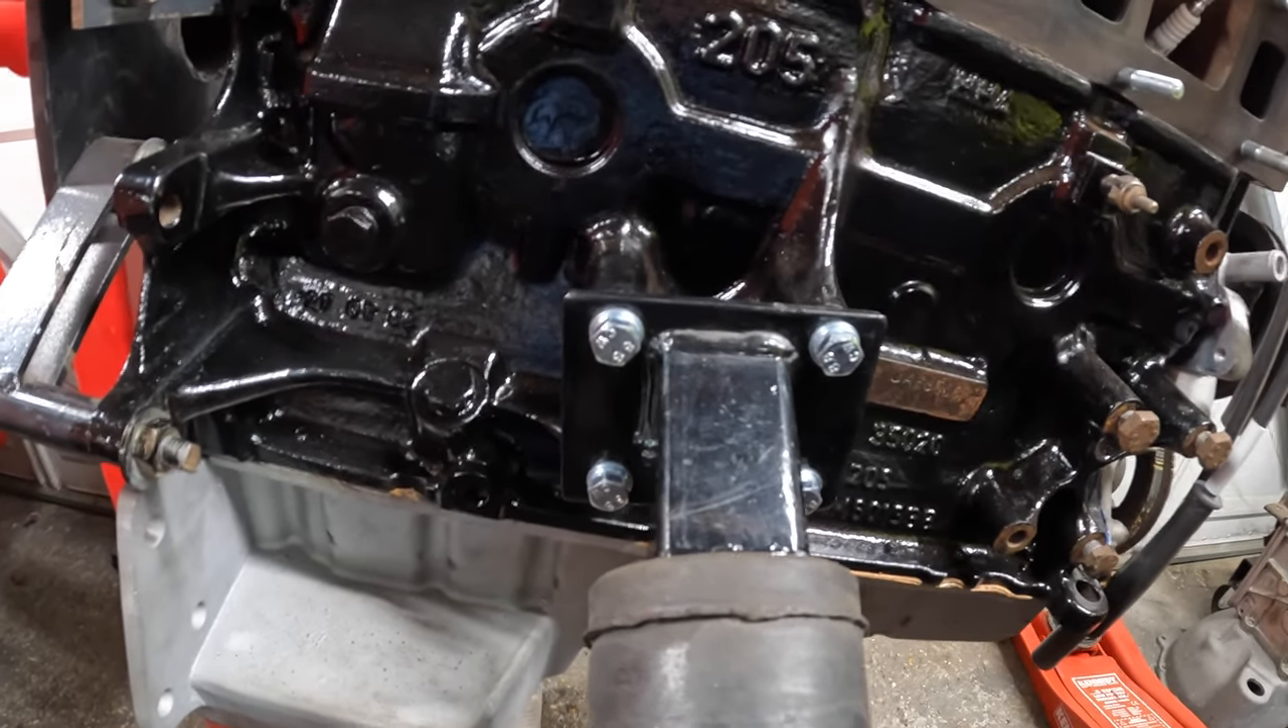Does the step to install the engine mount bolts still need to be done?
No.